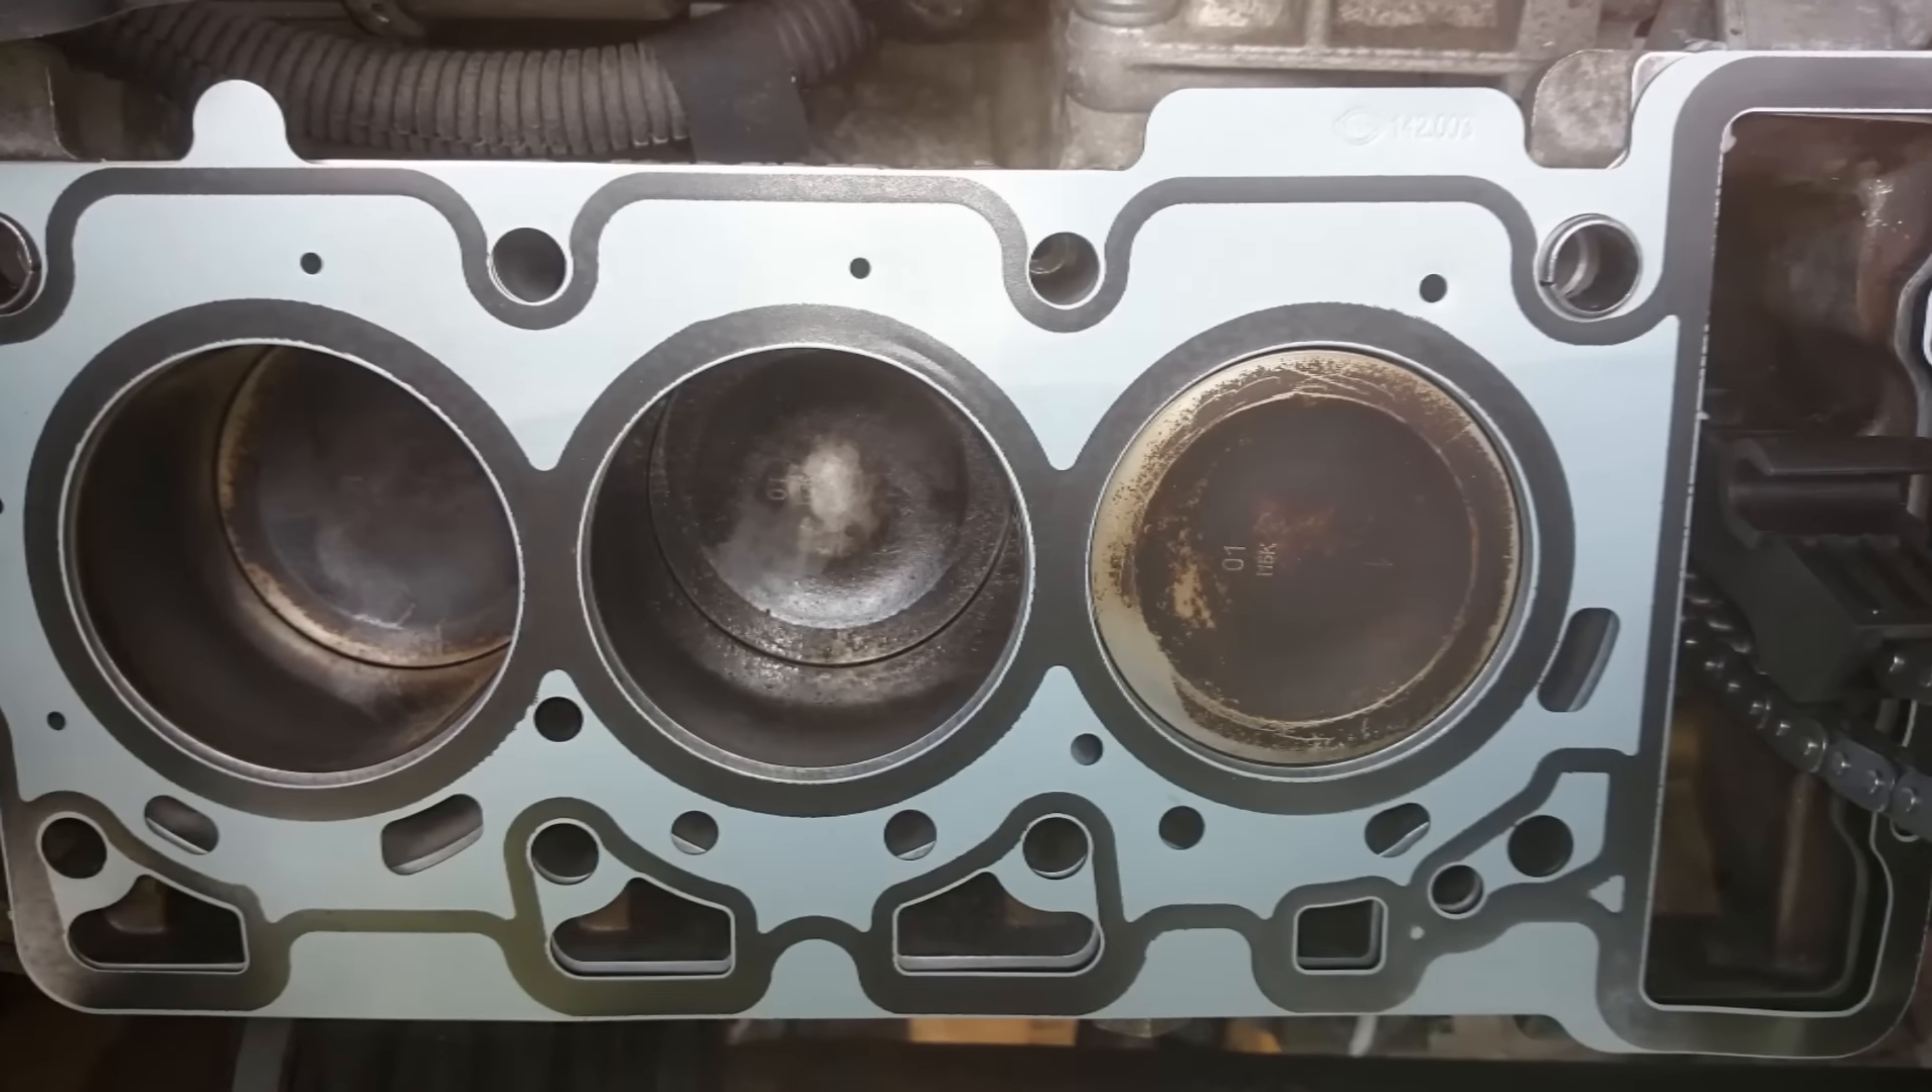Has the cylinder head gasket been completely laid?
Yes.